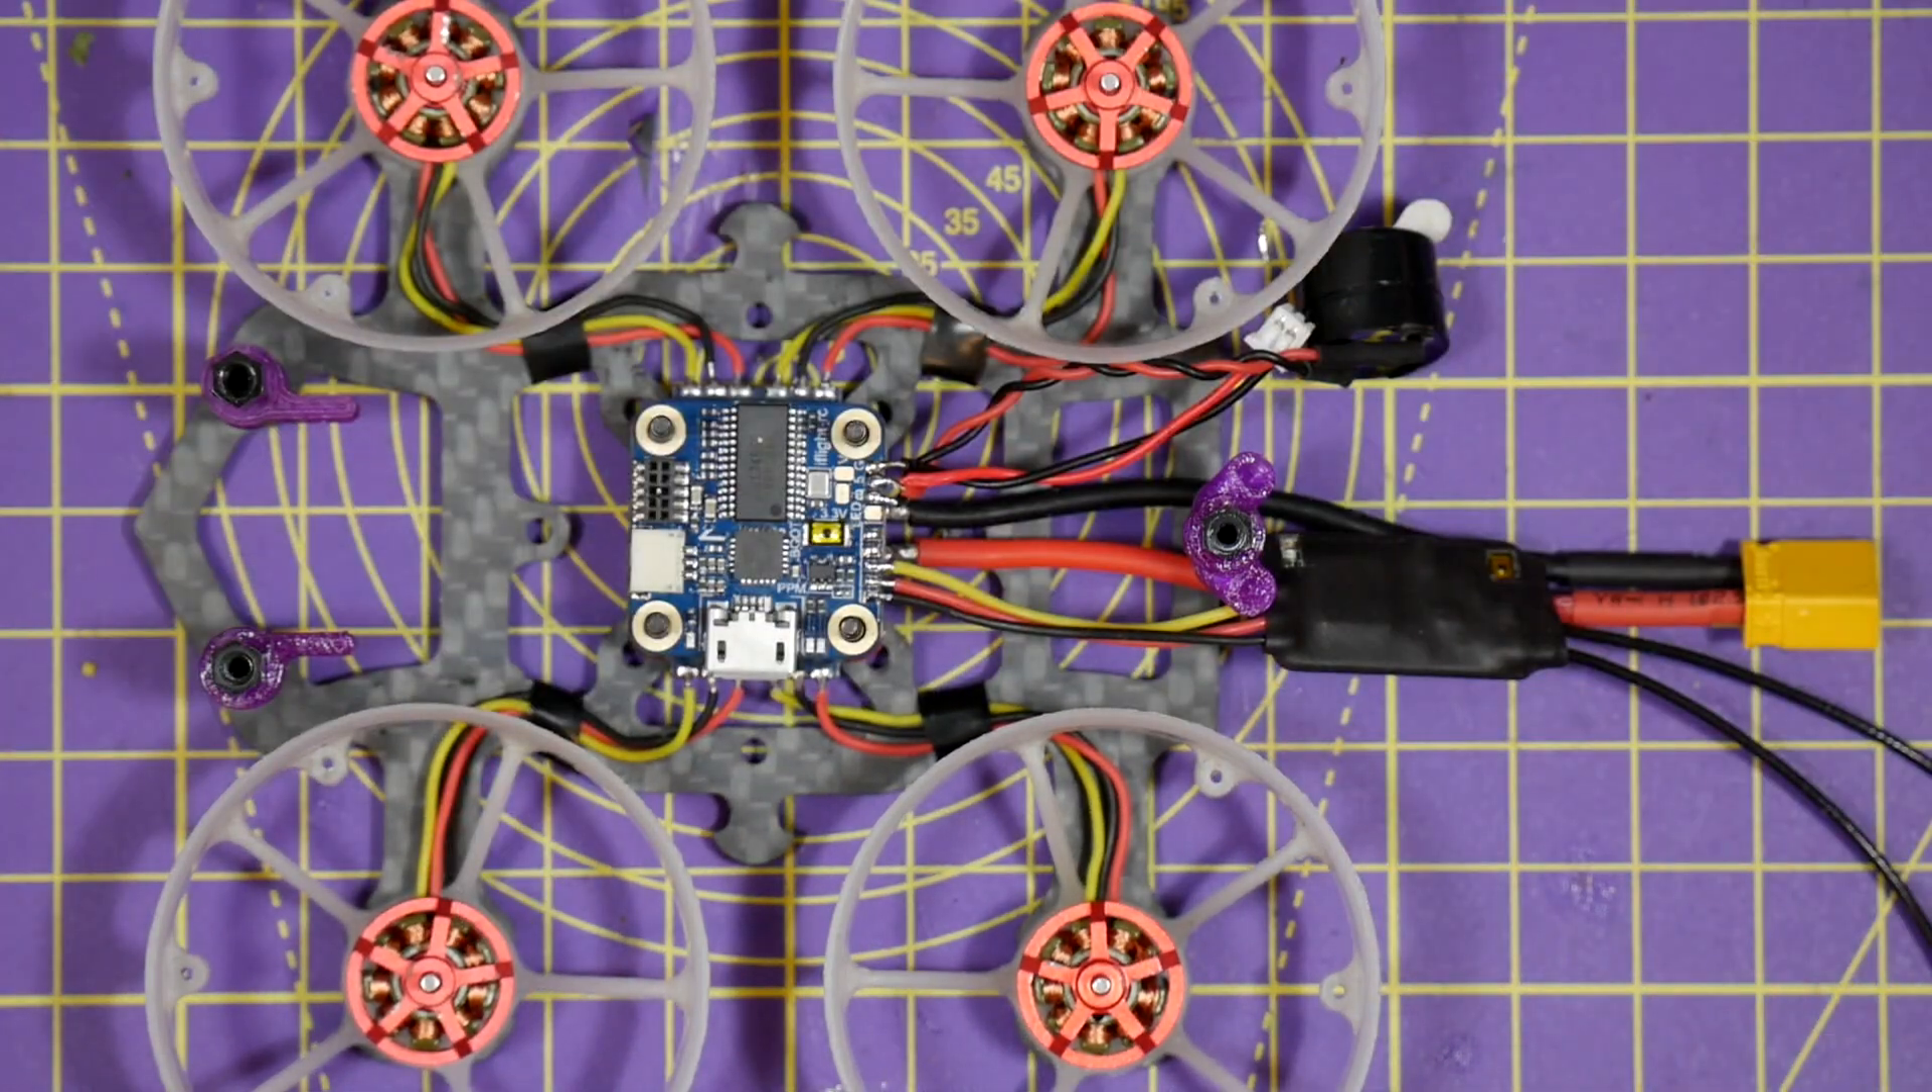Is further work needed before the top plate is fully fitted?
Yes.